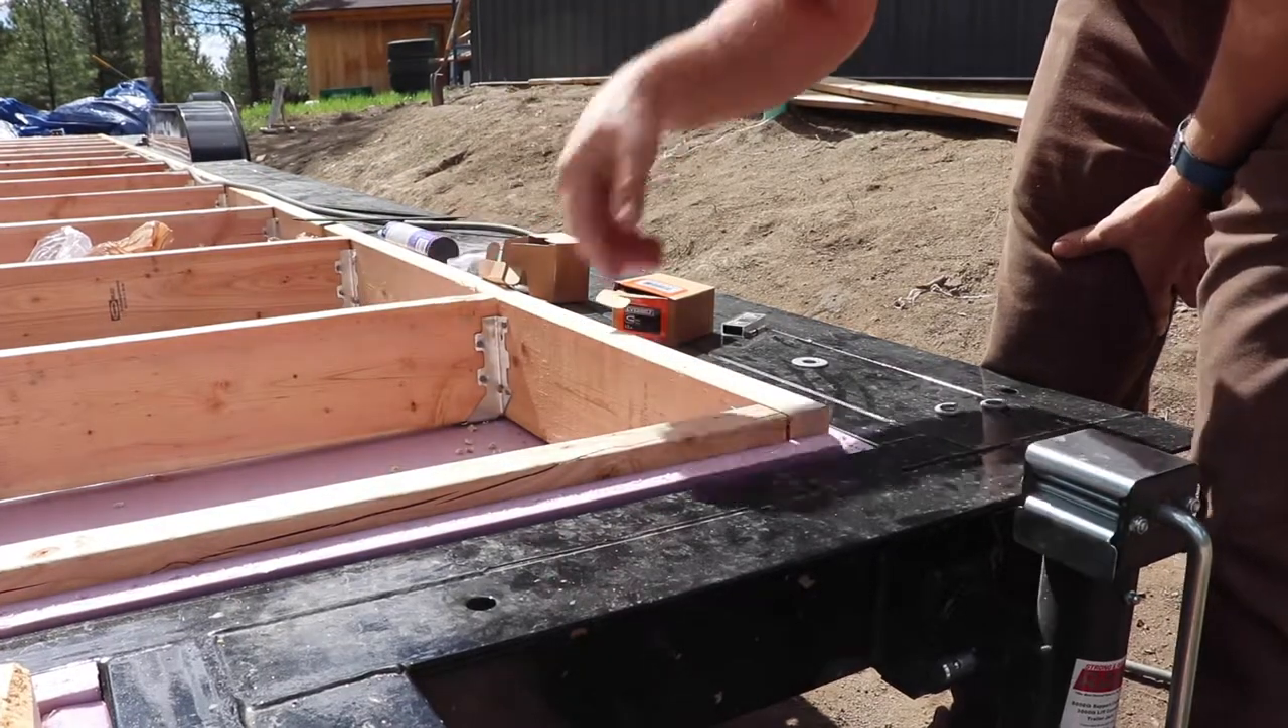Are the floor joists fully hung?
Yes.